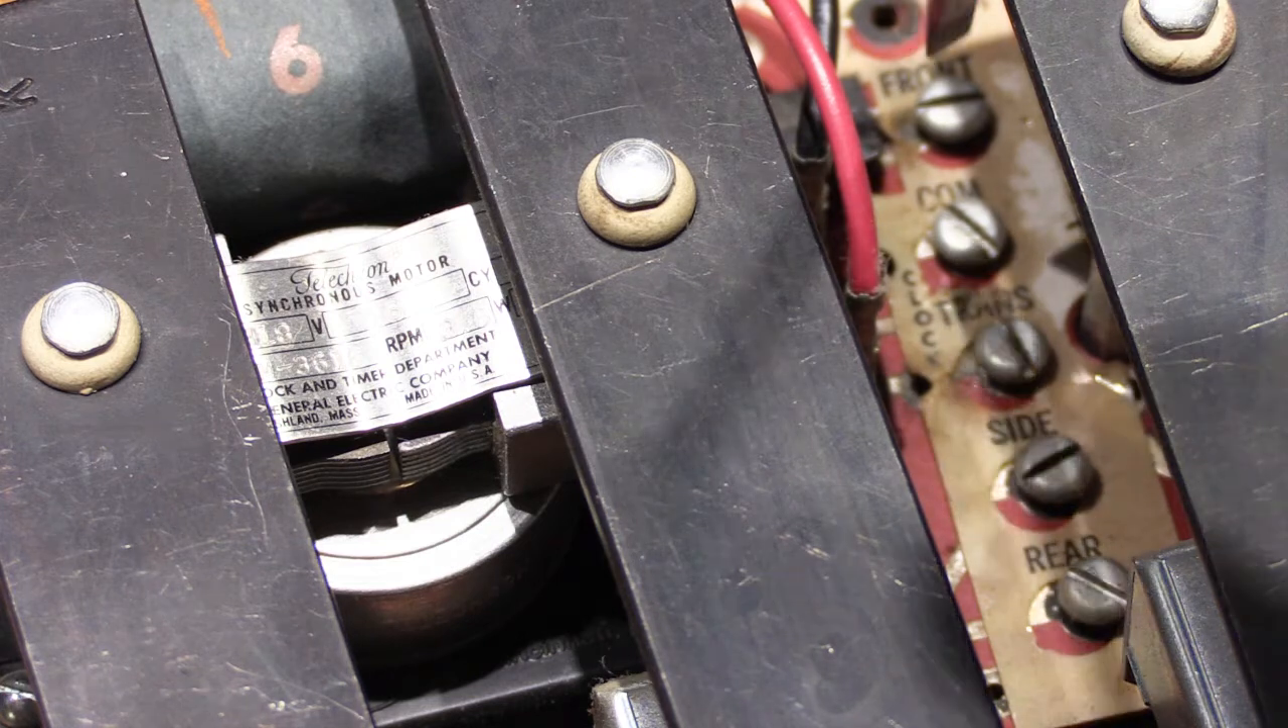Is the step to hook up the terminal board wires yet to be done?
Yes.